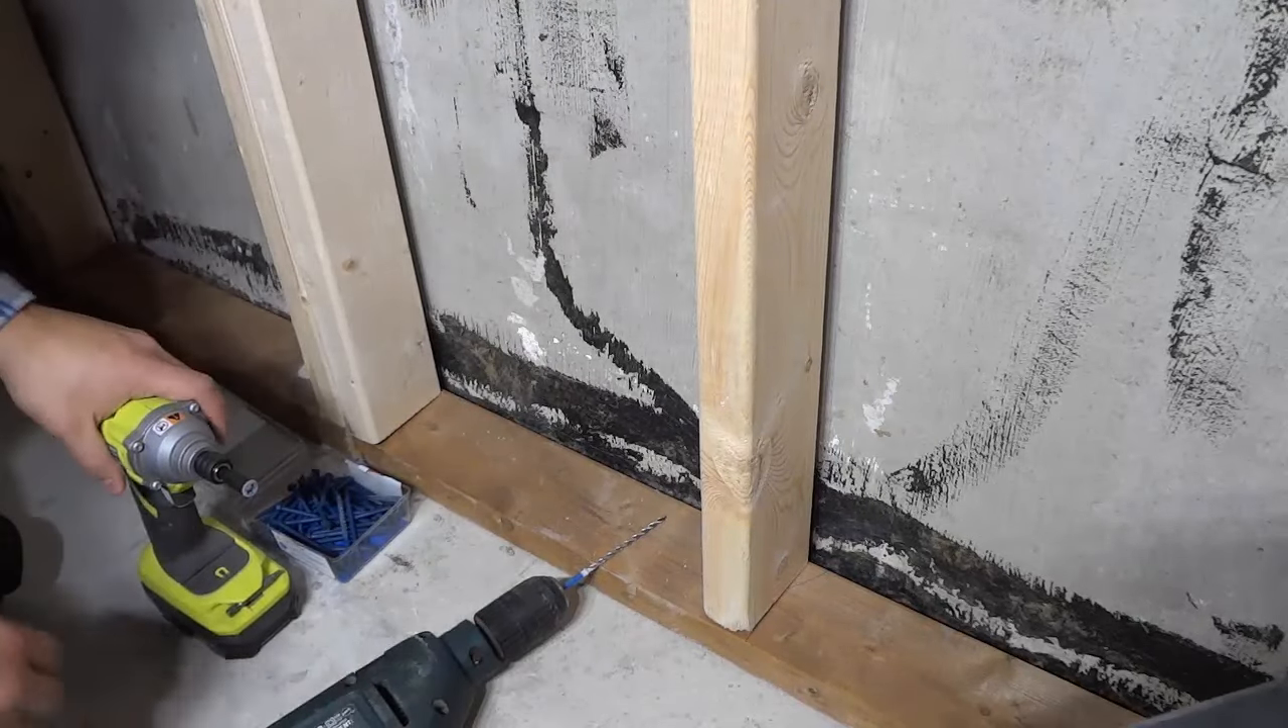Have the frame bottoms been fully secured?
No.